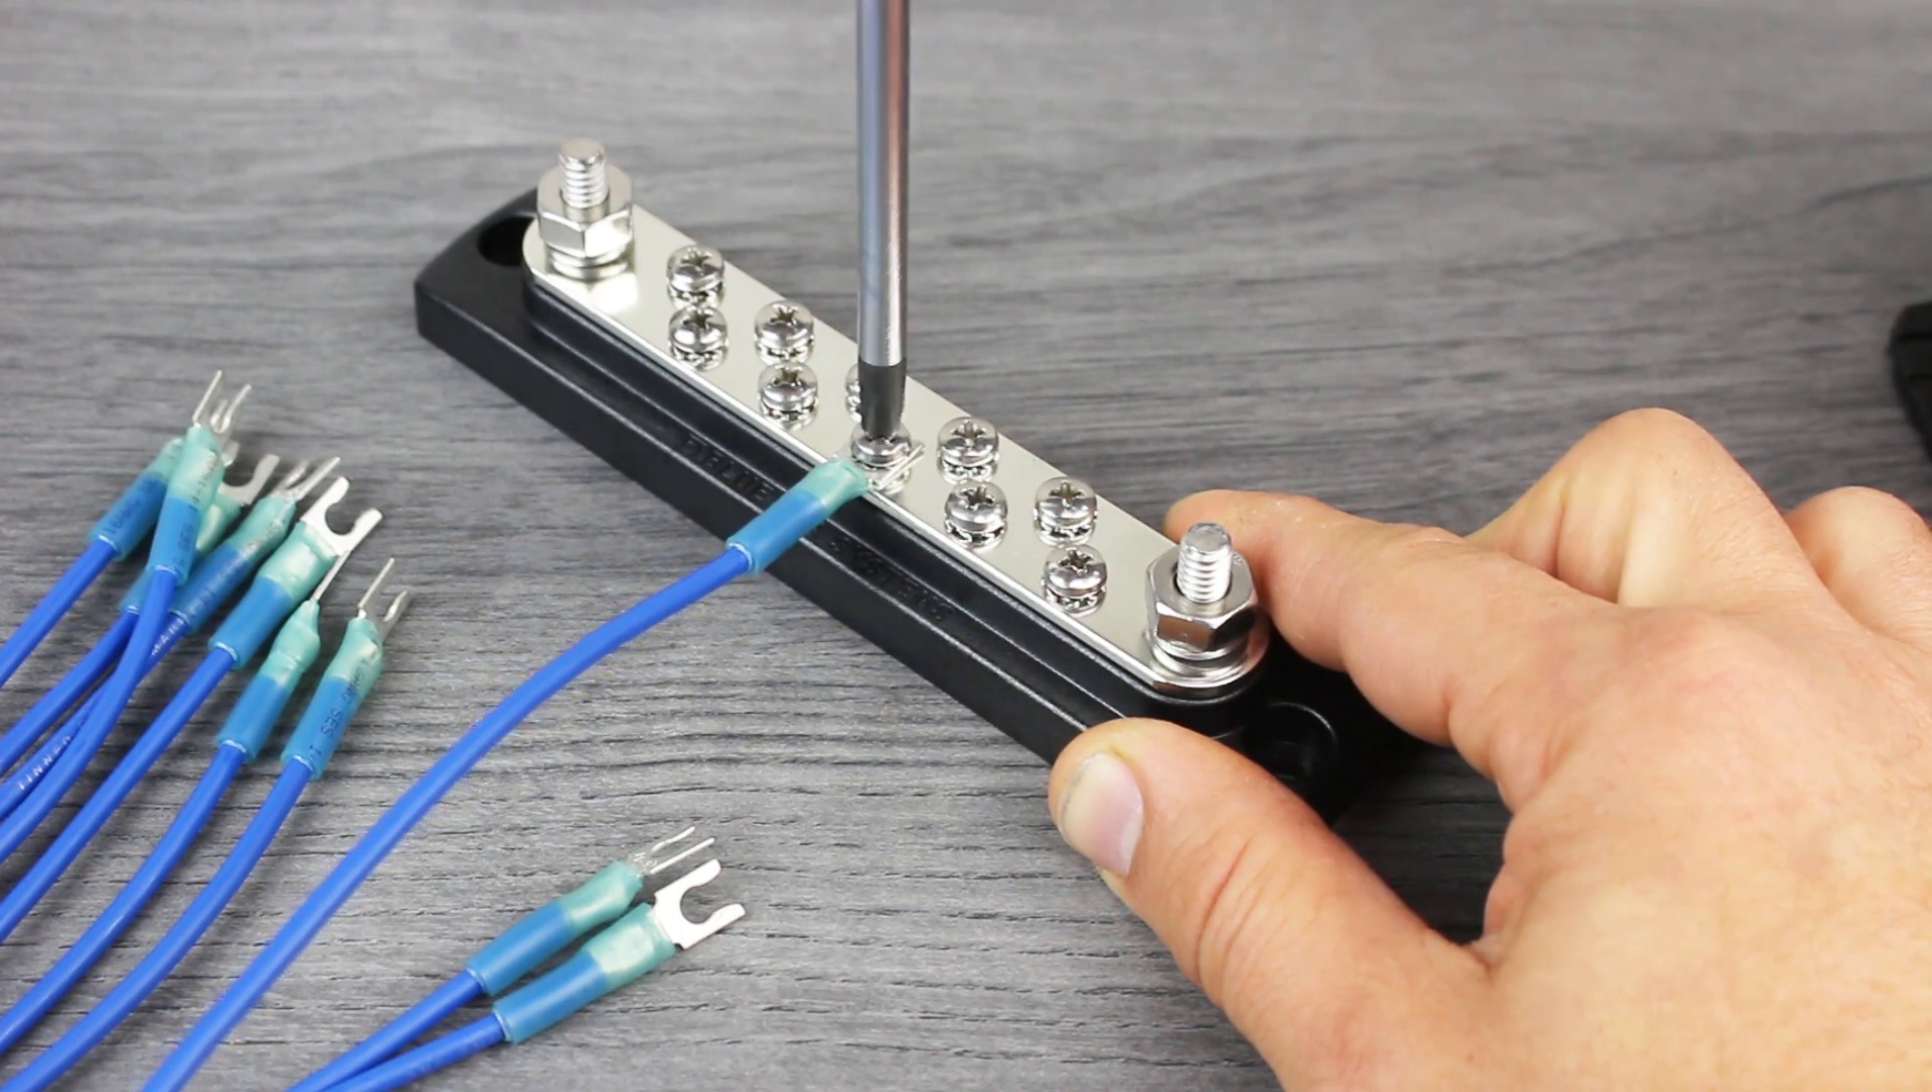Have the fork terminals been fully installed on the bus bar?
No.